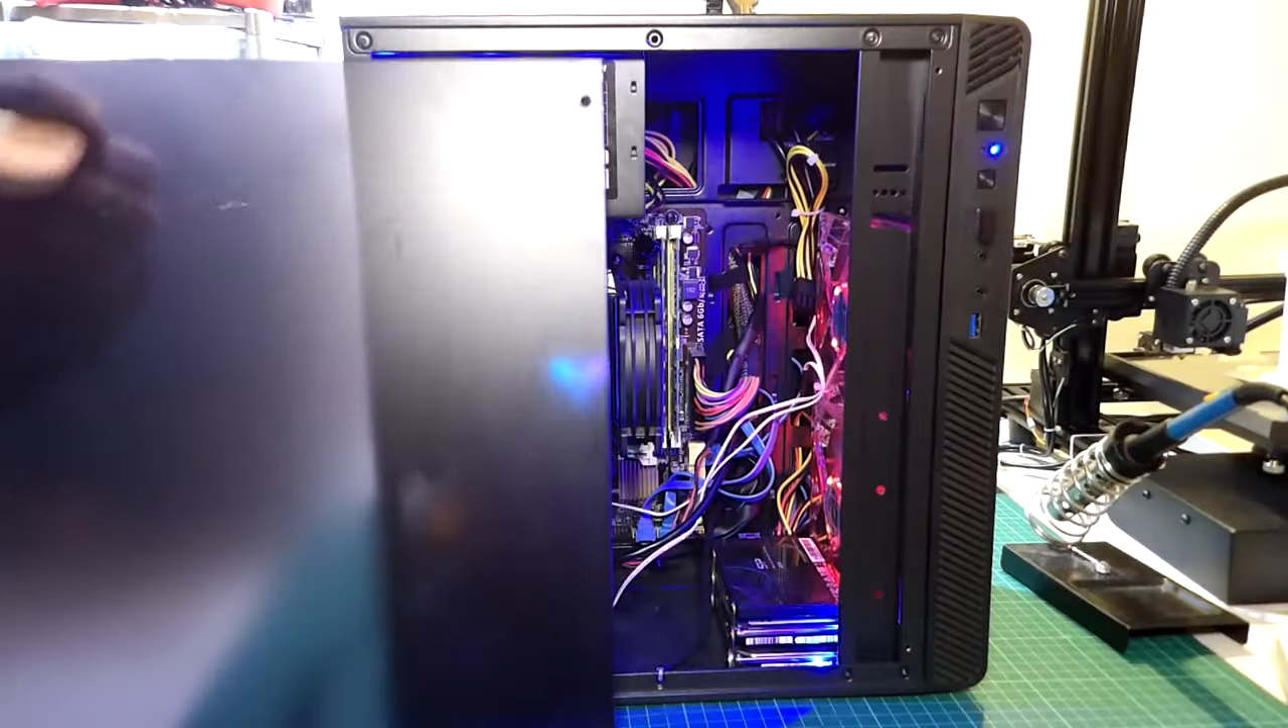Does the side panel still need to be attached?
Yes.